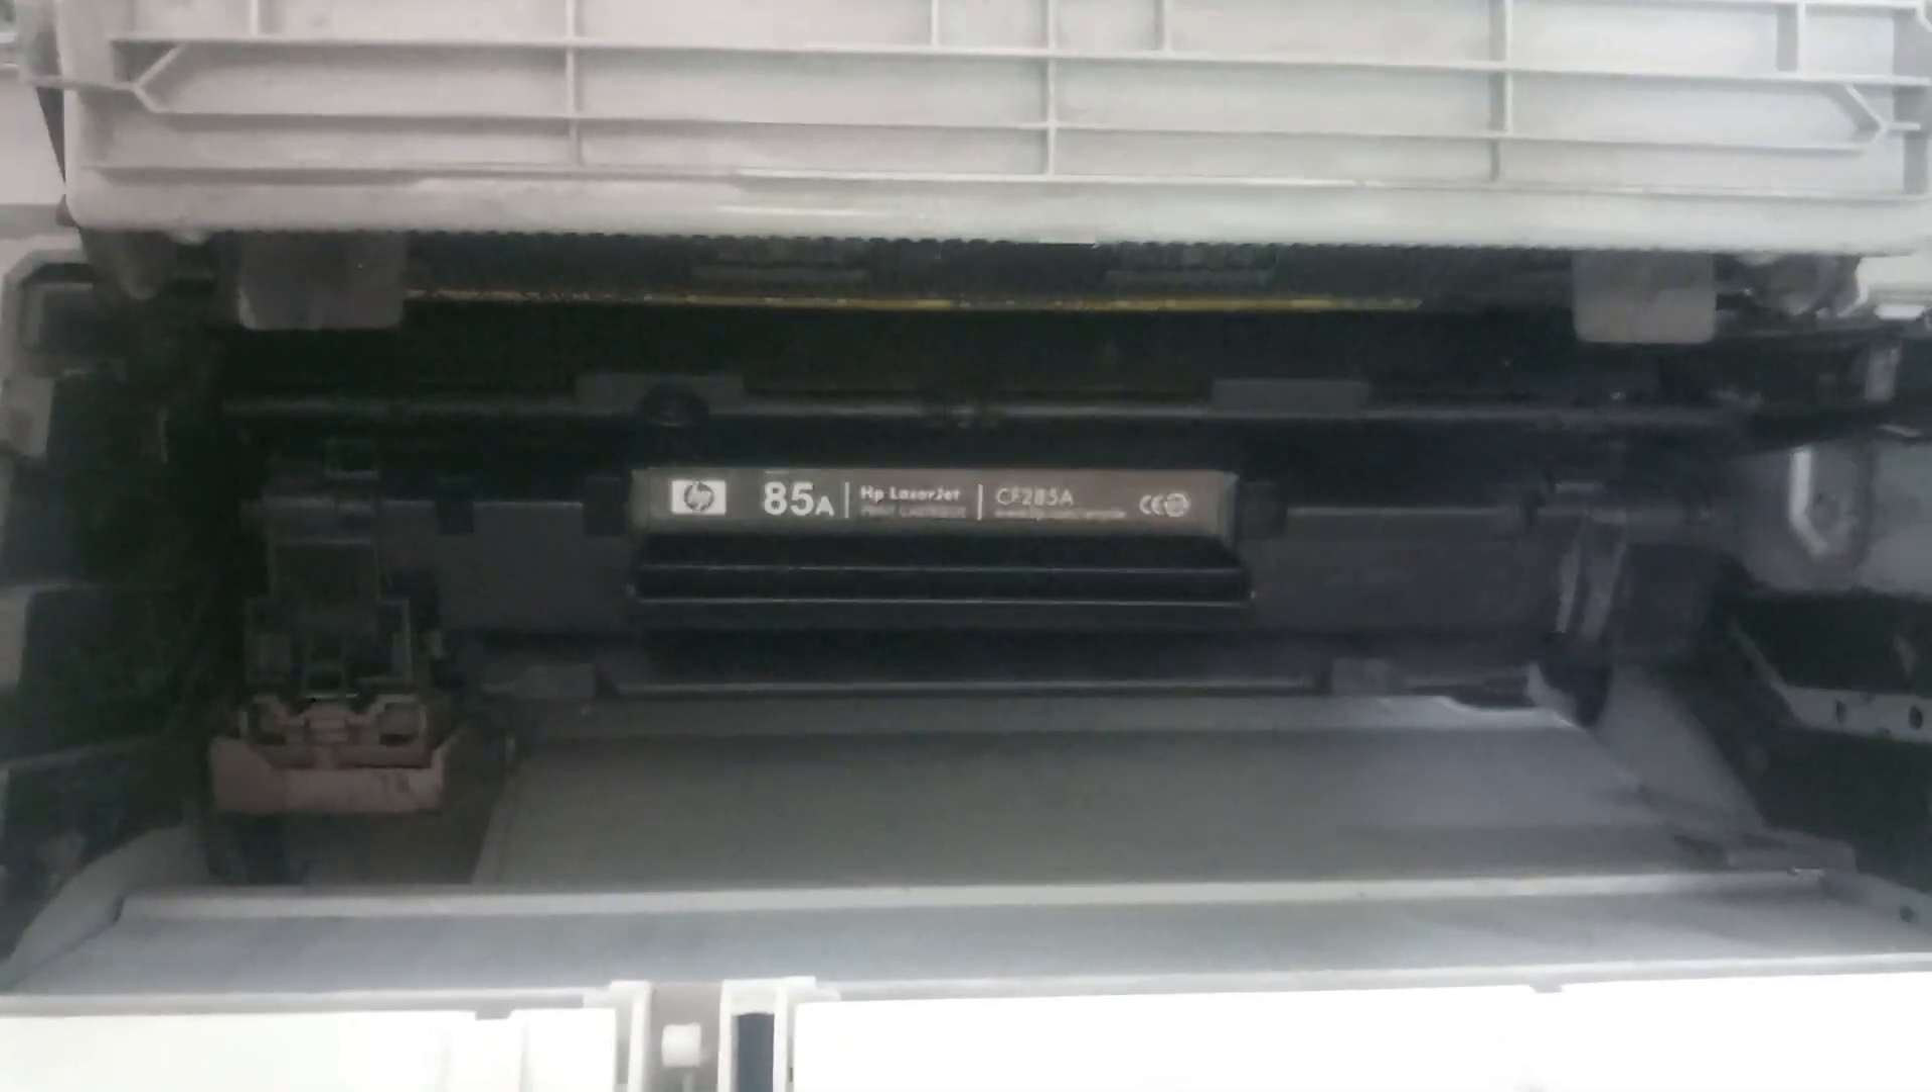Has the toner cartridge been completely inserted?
Yes.